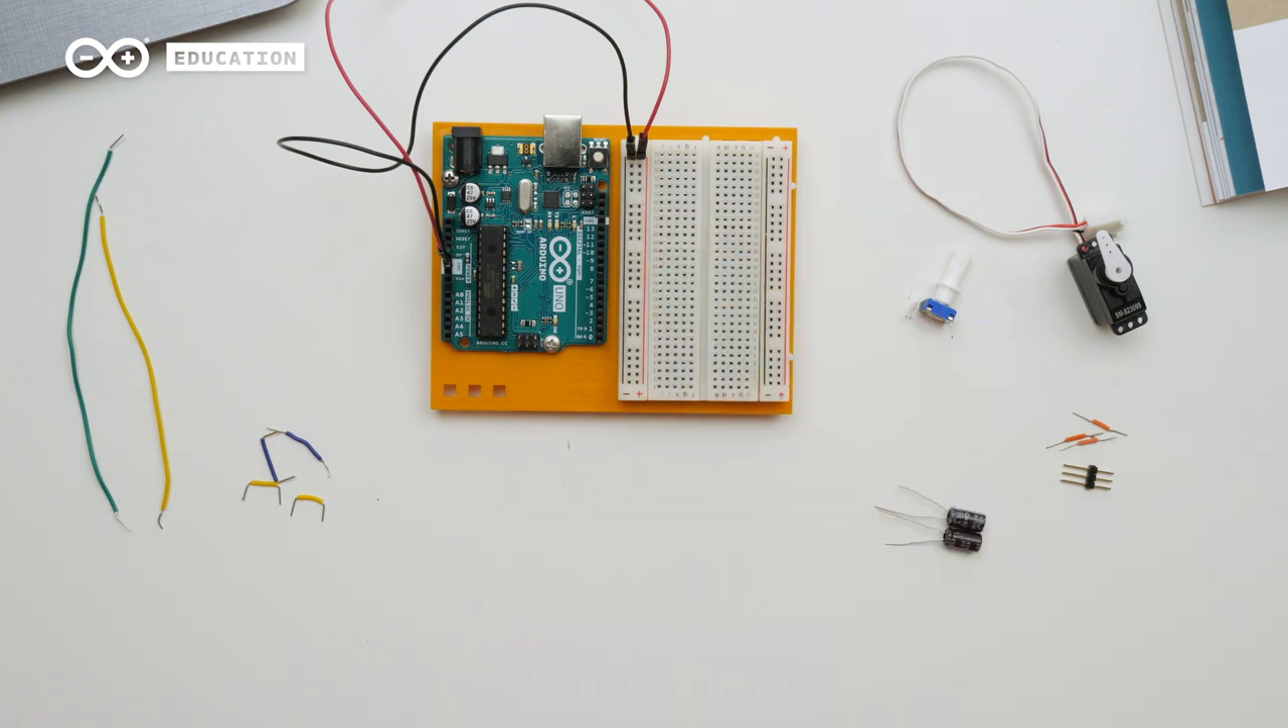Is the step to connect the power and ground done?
Yes.